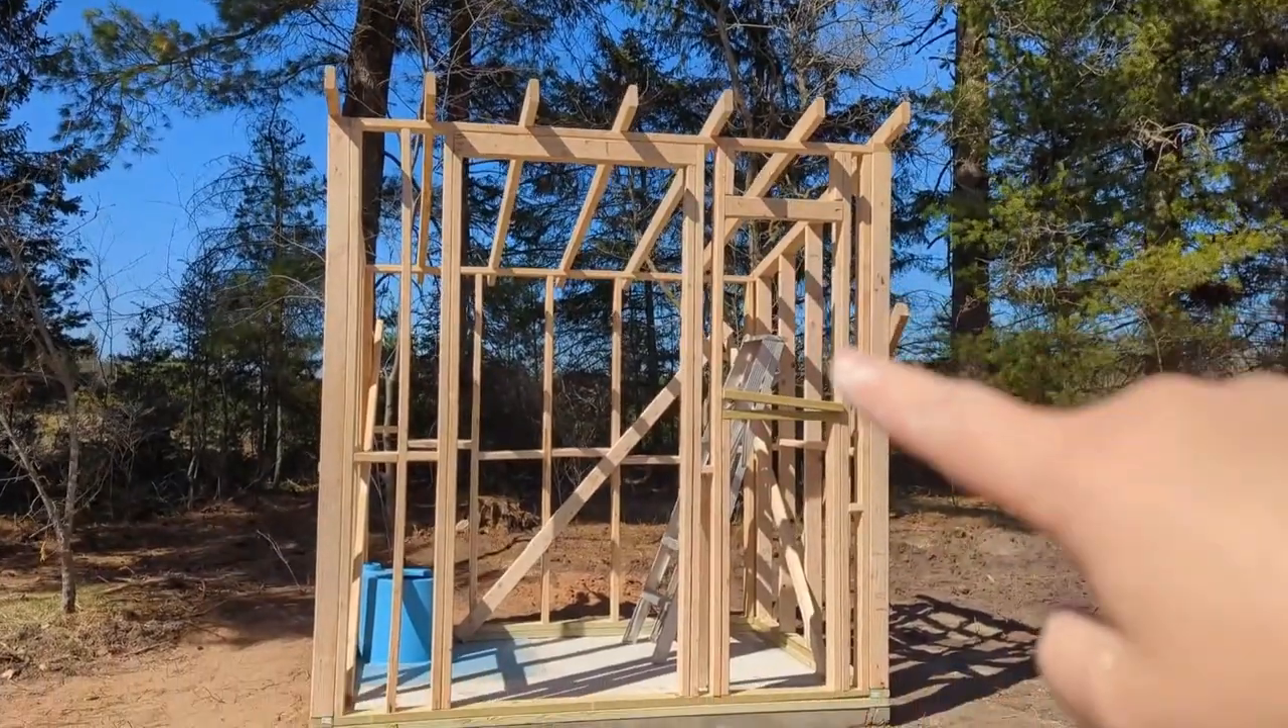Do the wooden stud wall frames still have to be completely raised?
No.